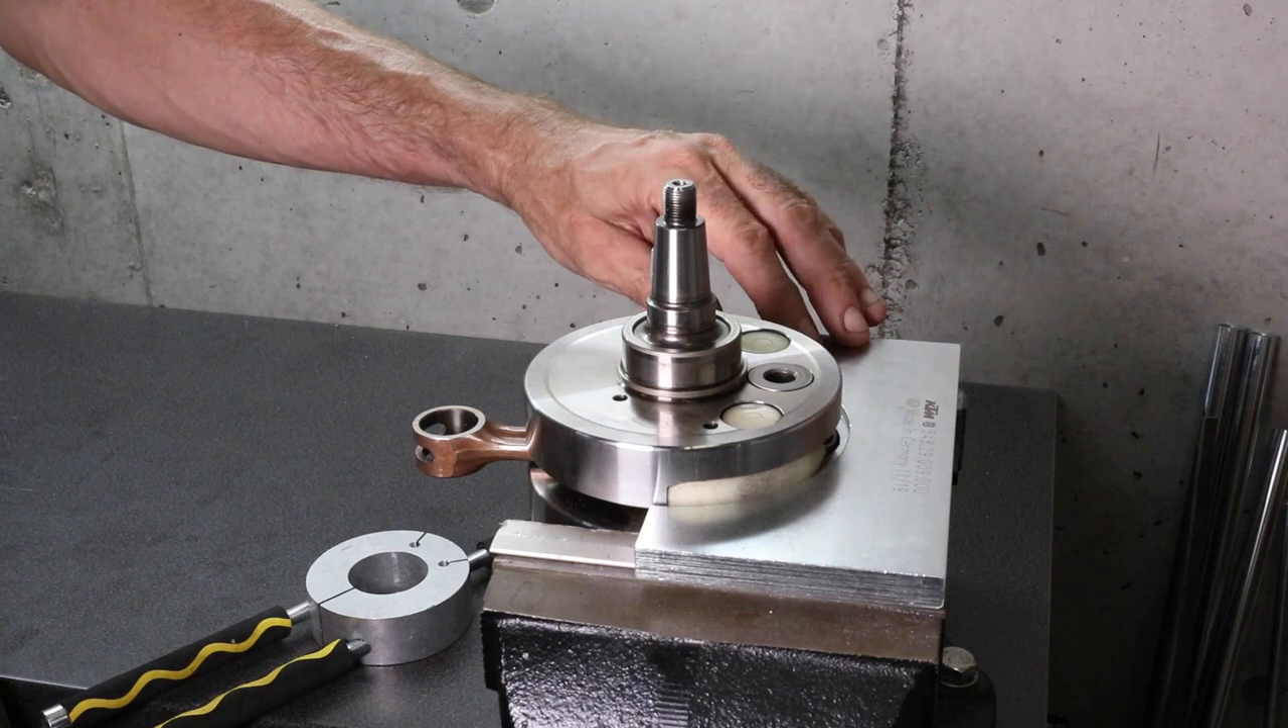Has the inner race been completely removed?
No.